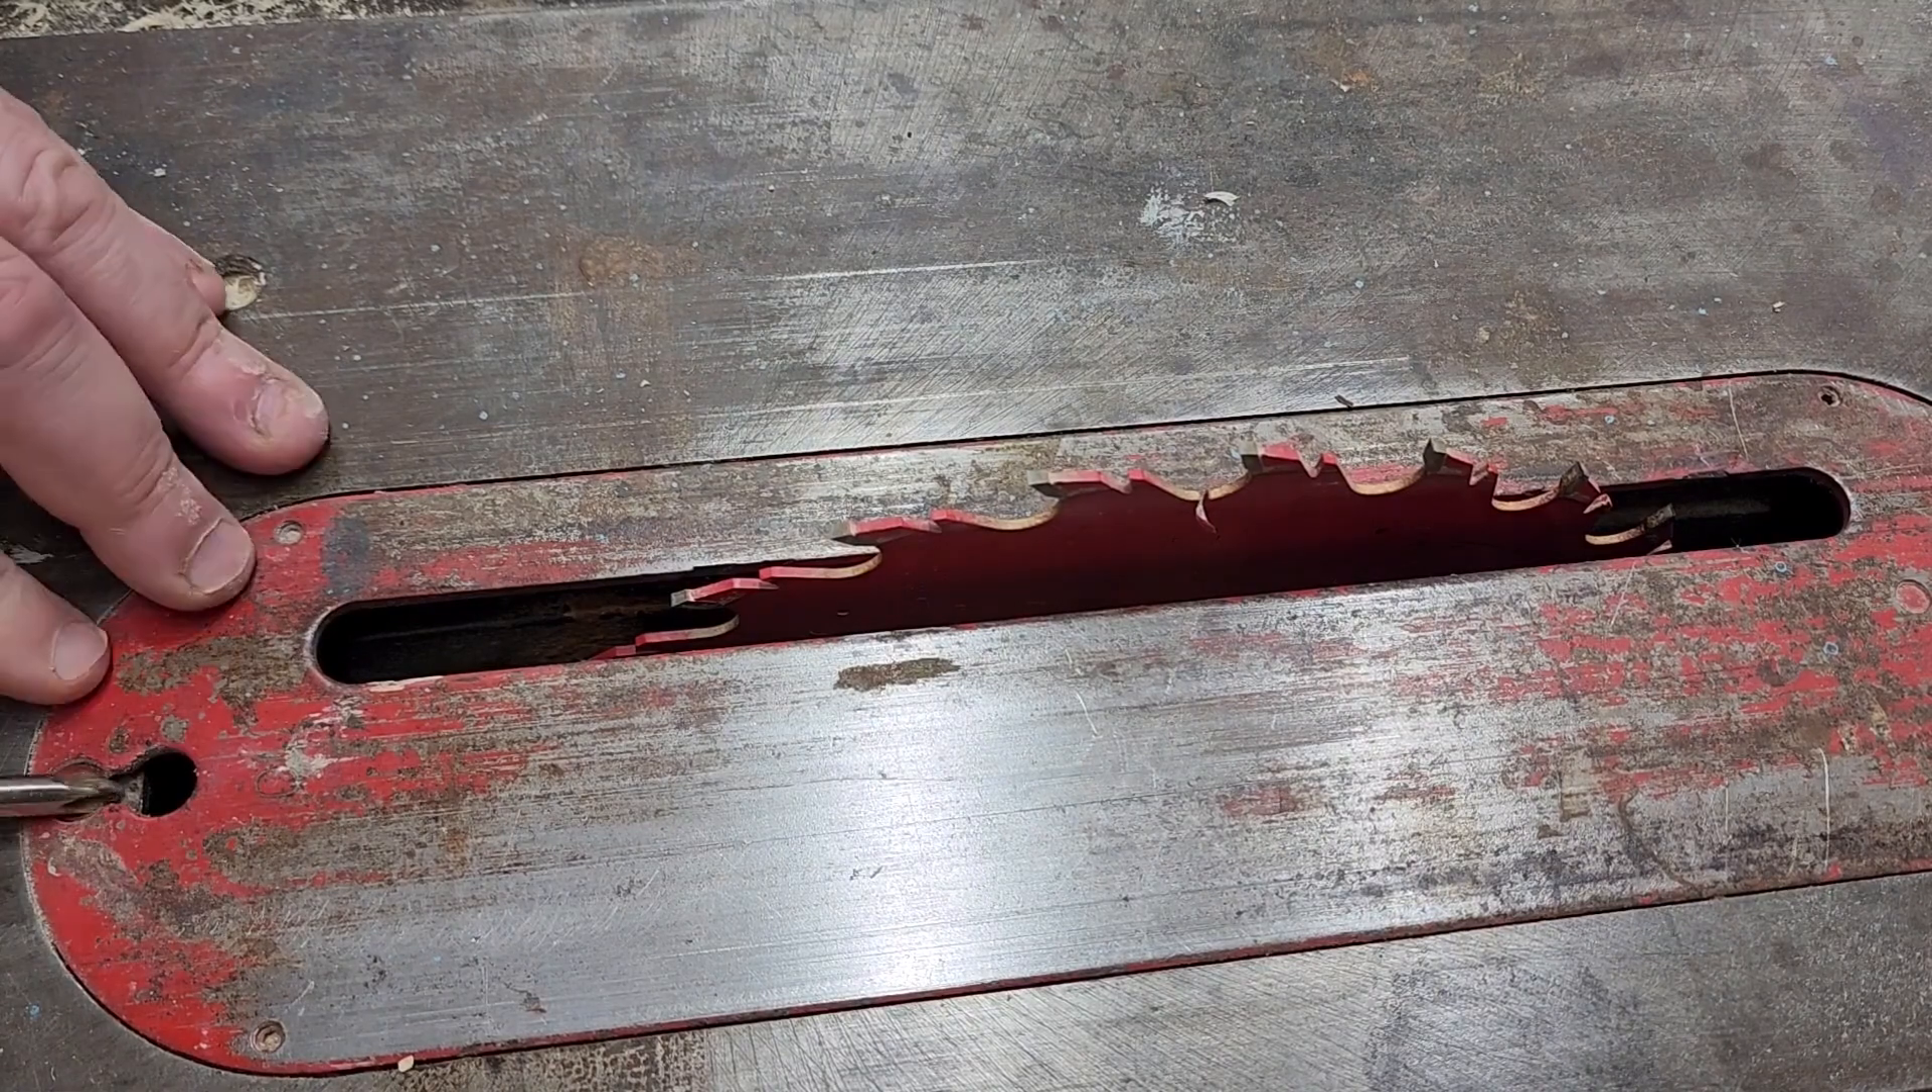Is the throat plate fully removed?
No.